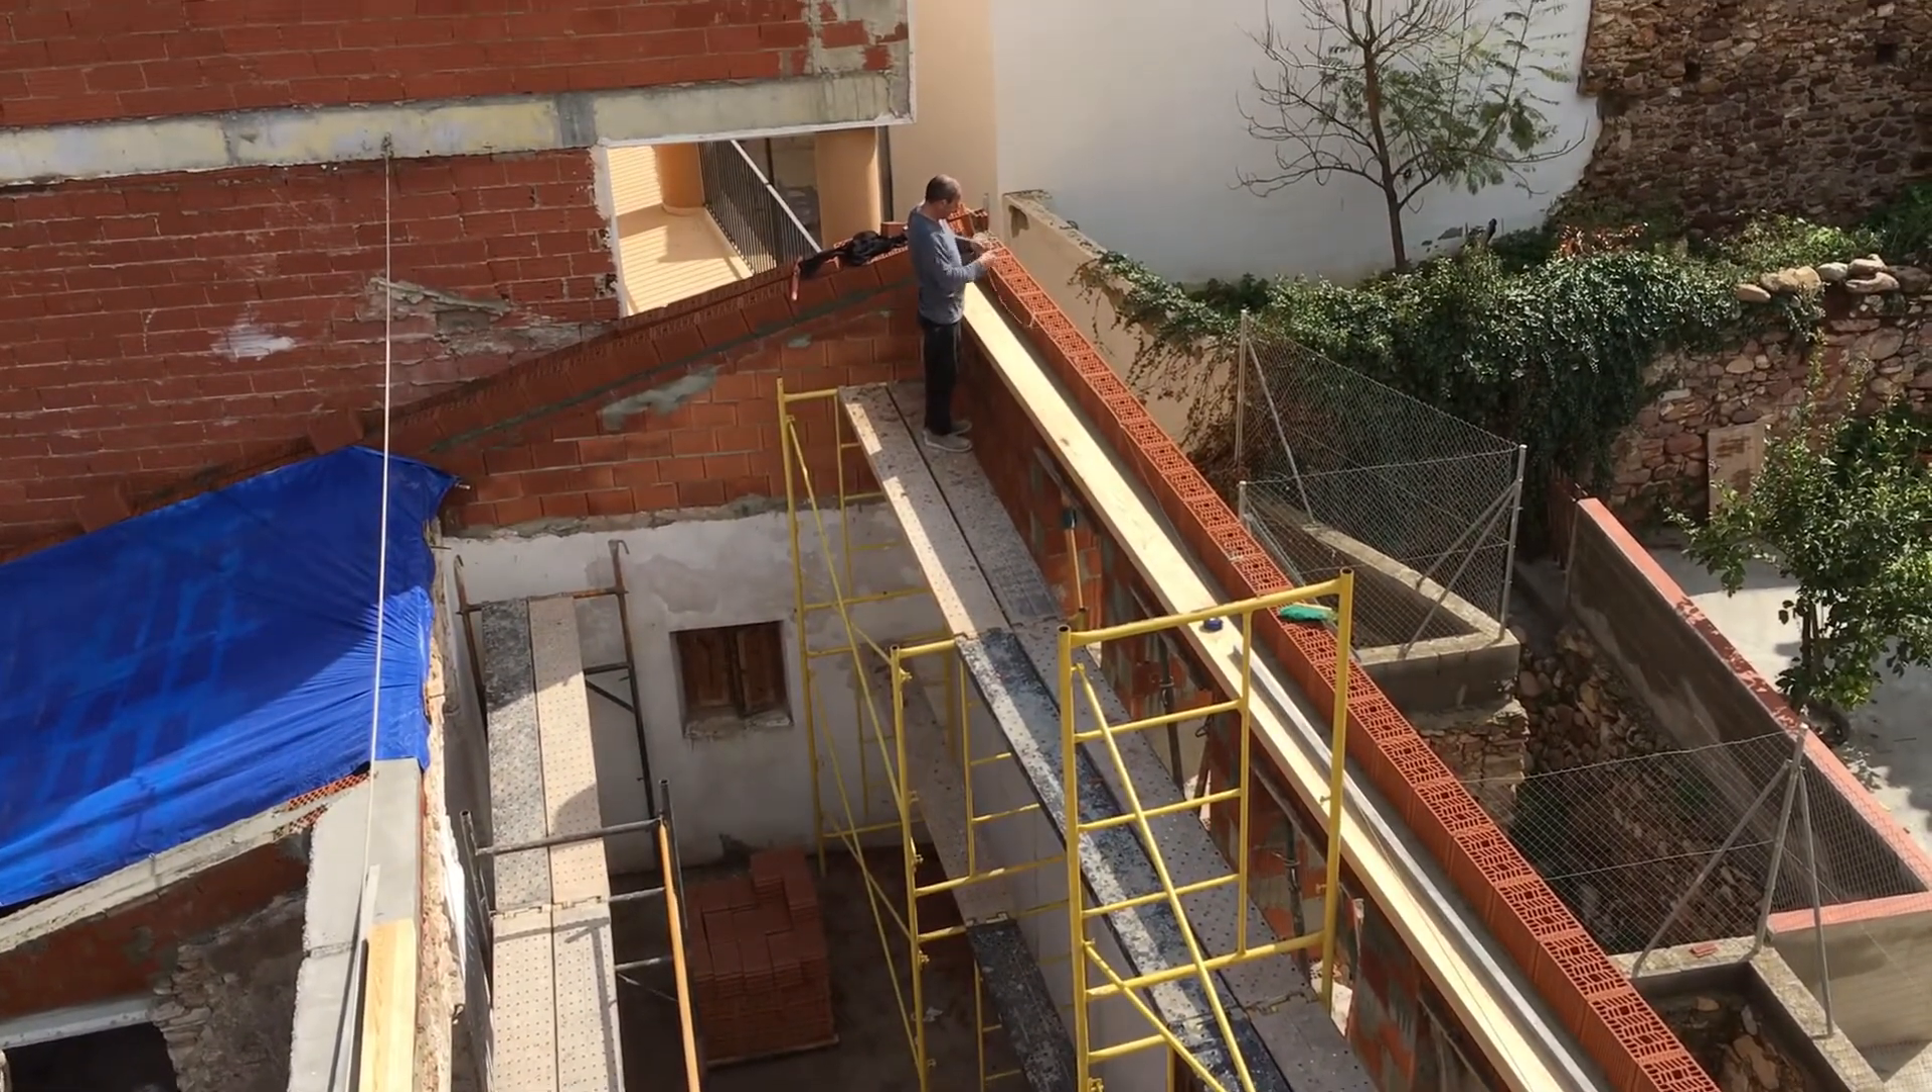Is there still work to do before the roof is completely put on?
Yes.